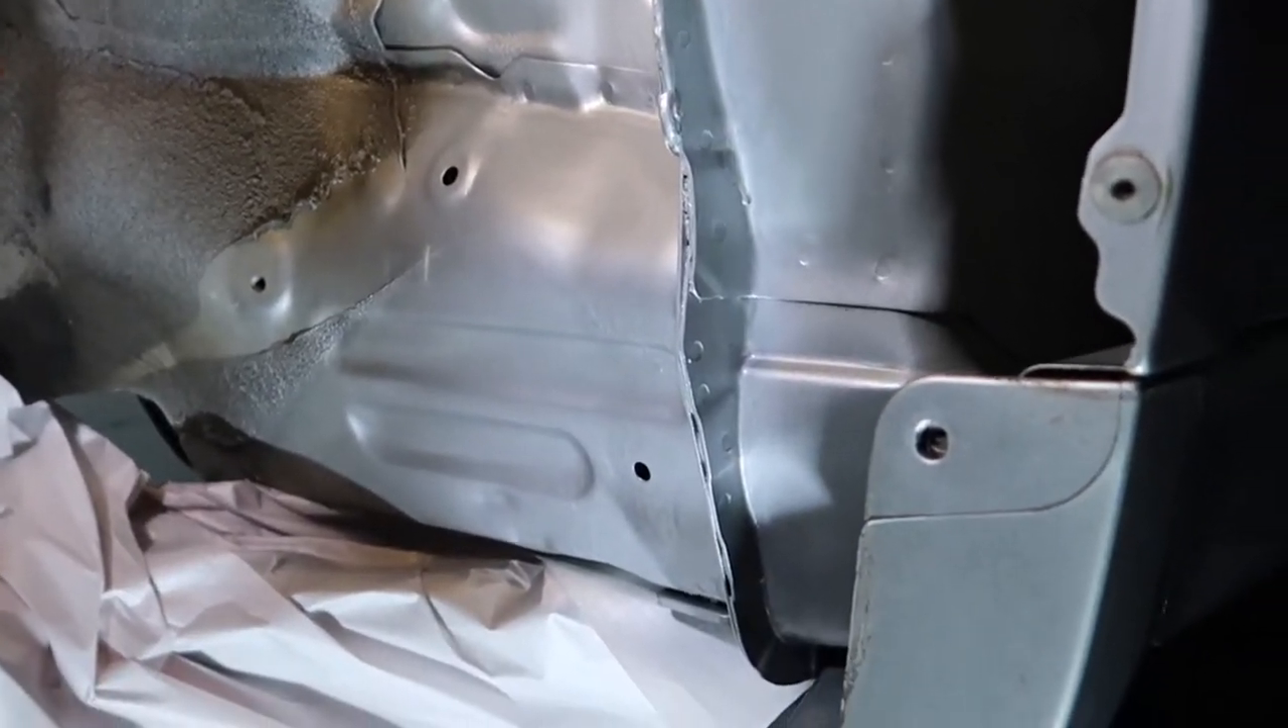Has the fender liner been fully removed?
Yes.